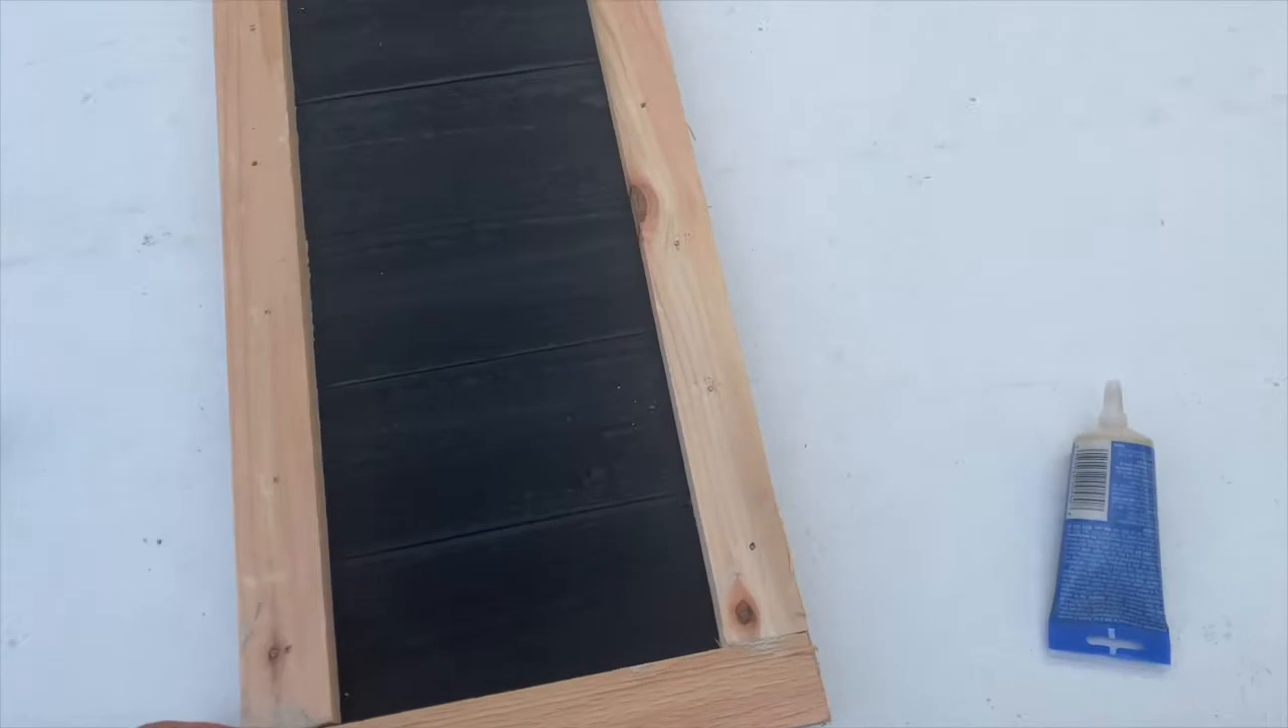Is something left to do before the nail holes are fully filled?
Yes.